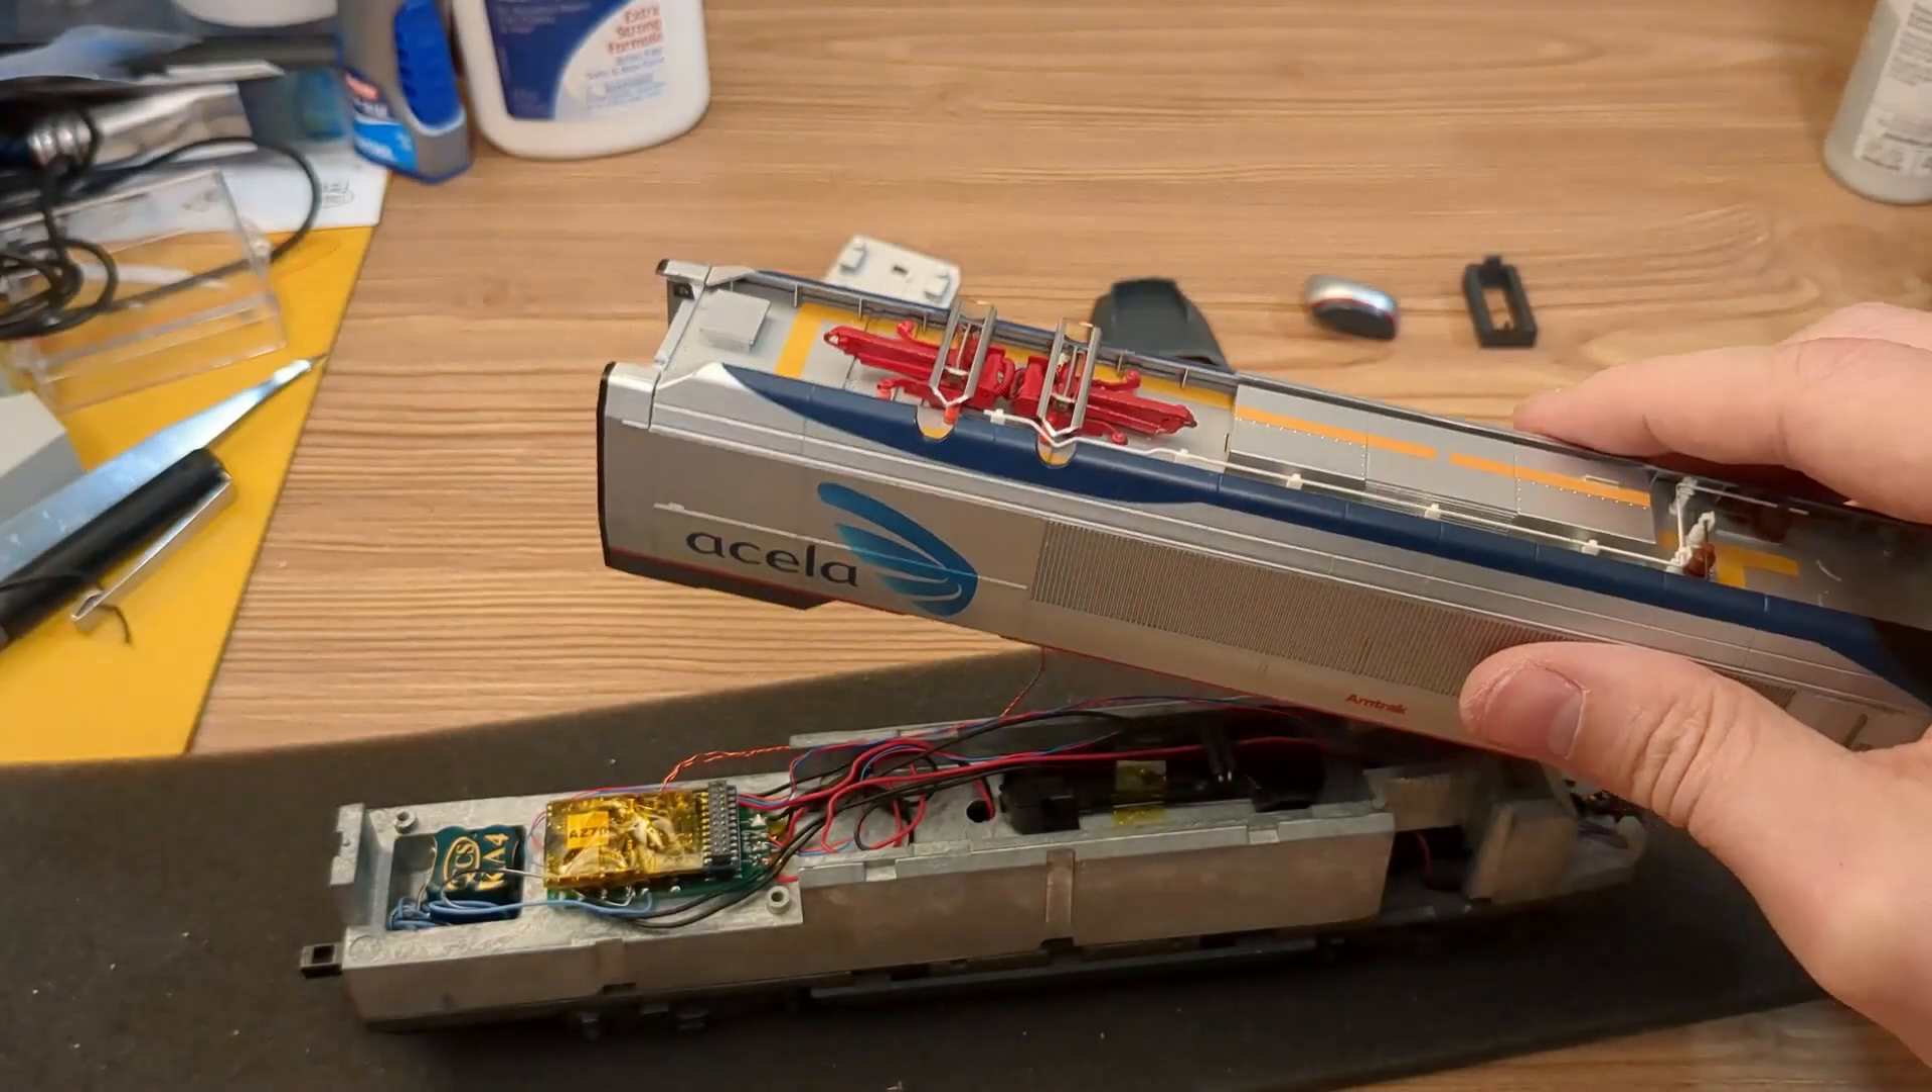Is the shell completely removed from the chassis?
Yes.